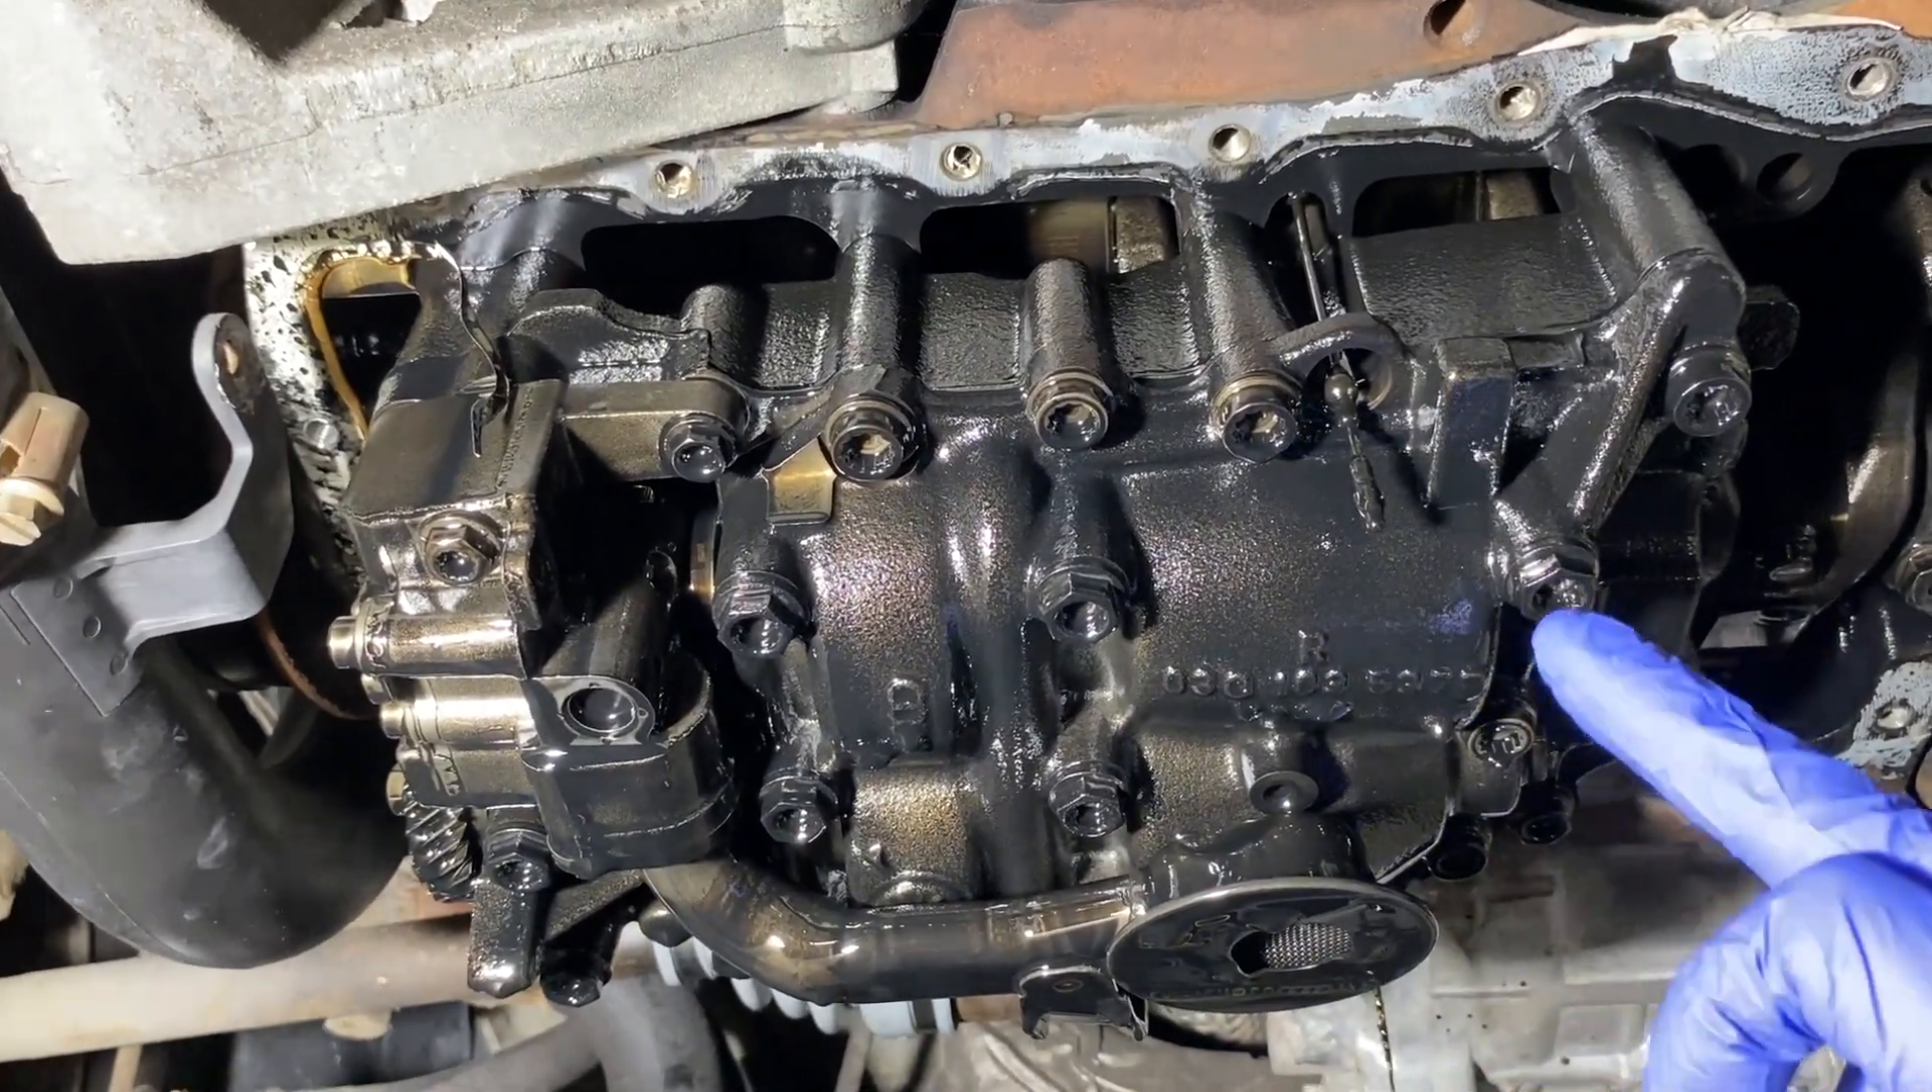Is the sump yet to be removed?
No.